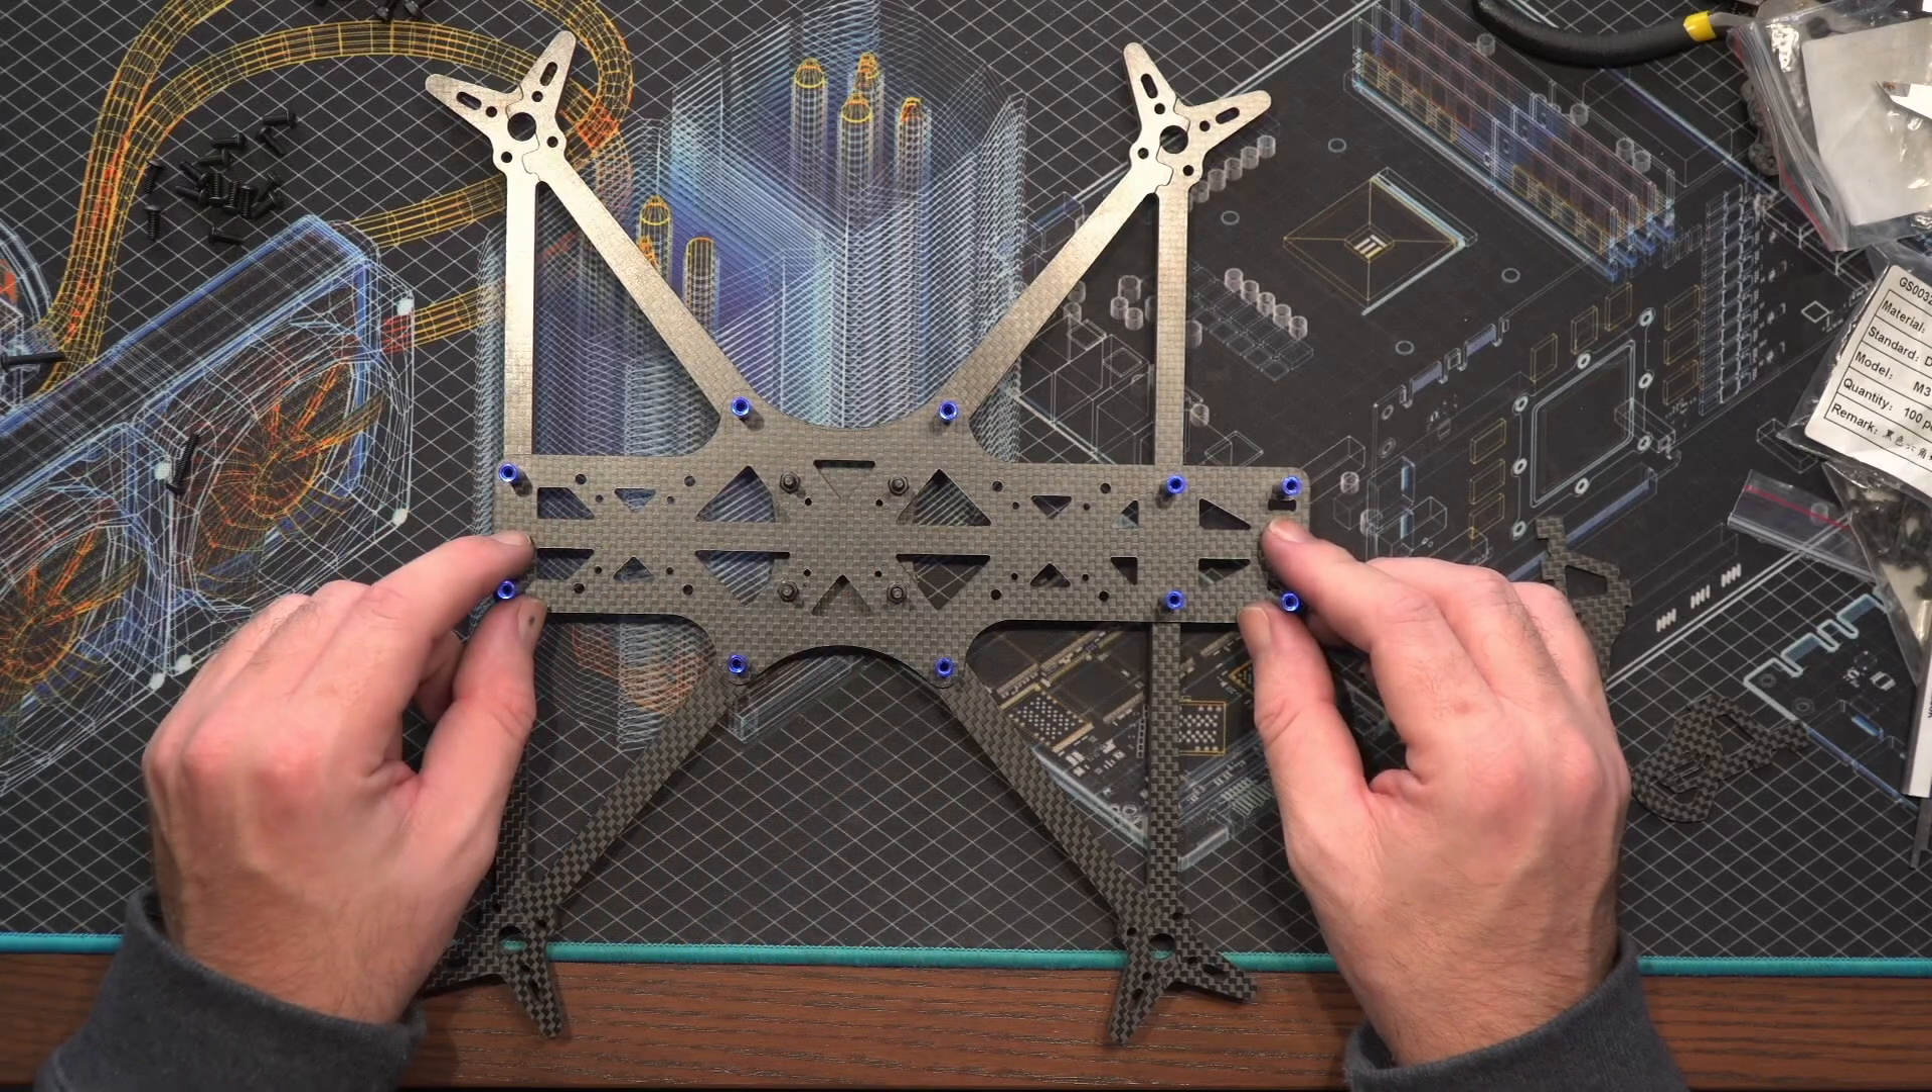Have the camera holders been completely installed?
No.